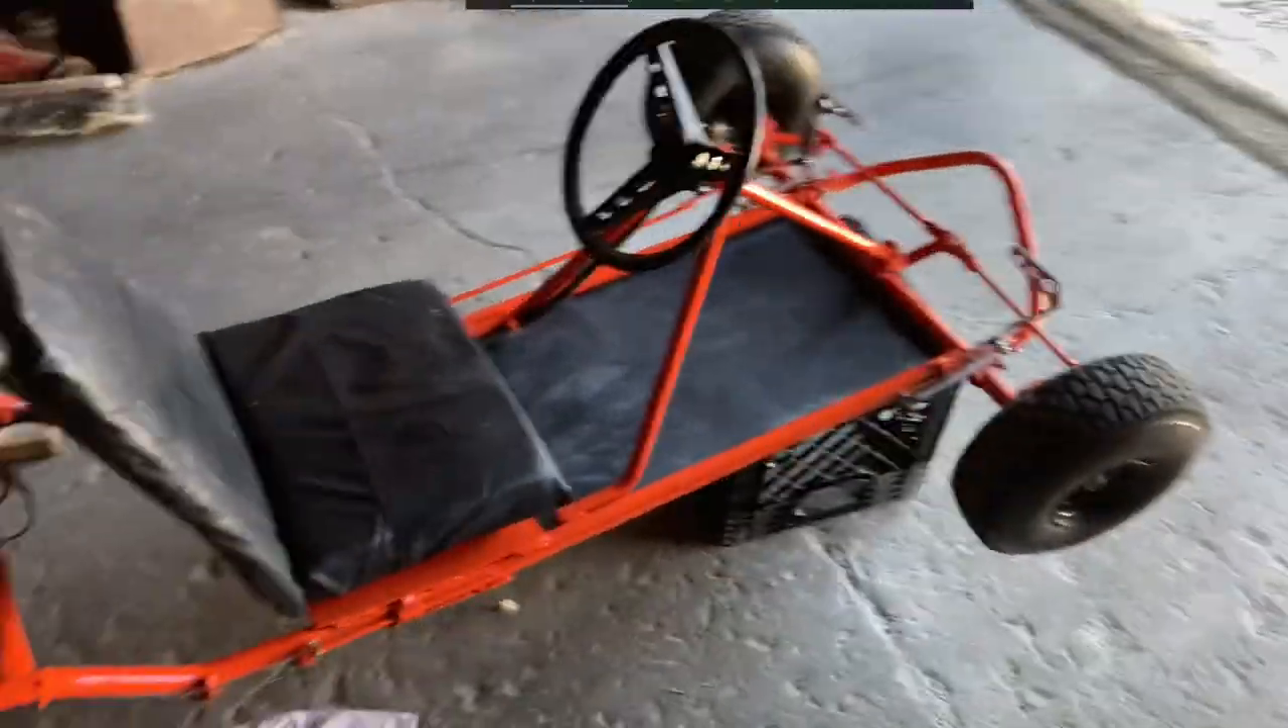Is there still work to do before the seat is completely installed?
No.